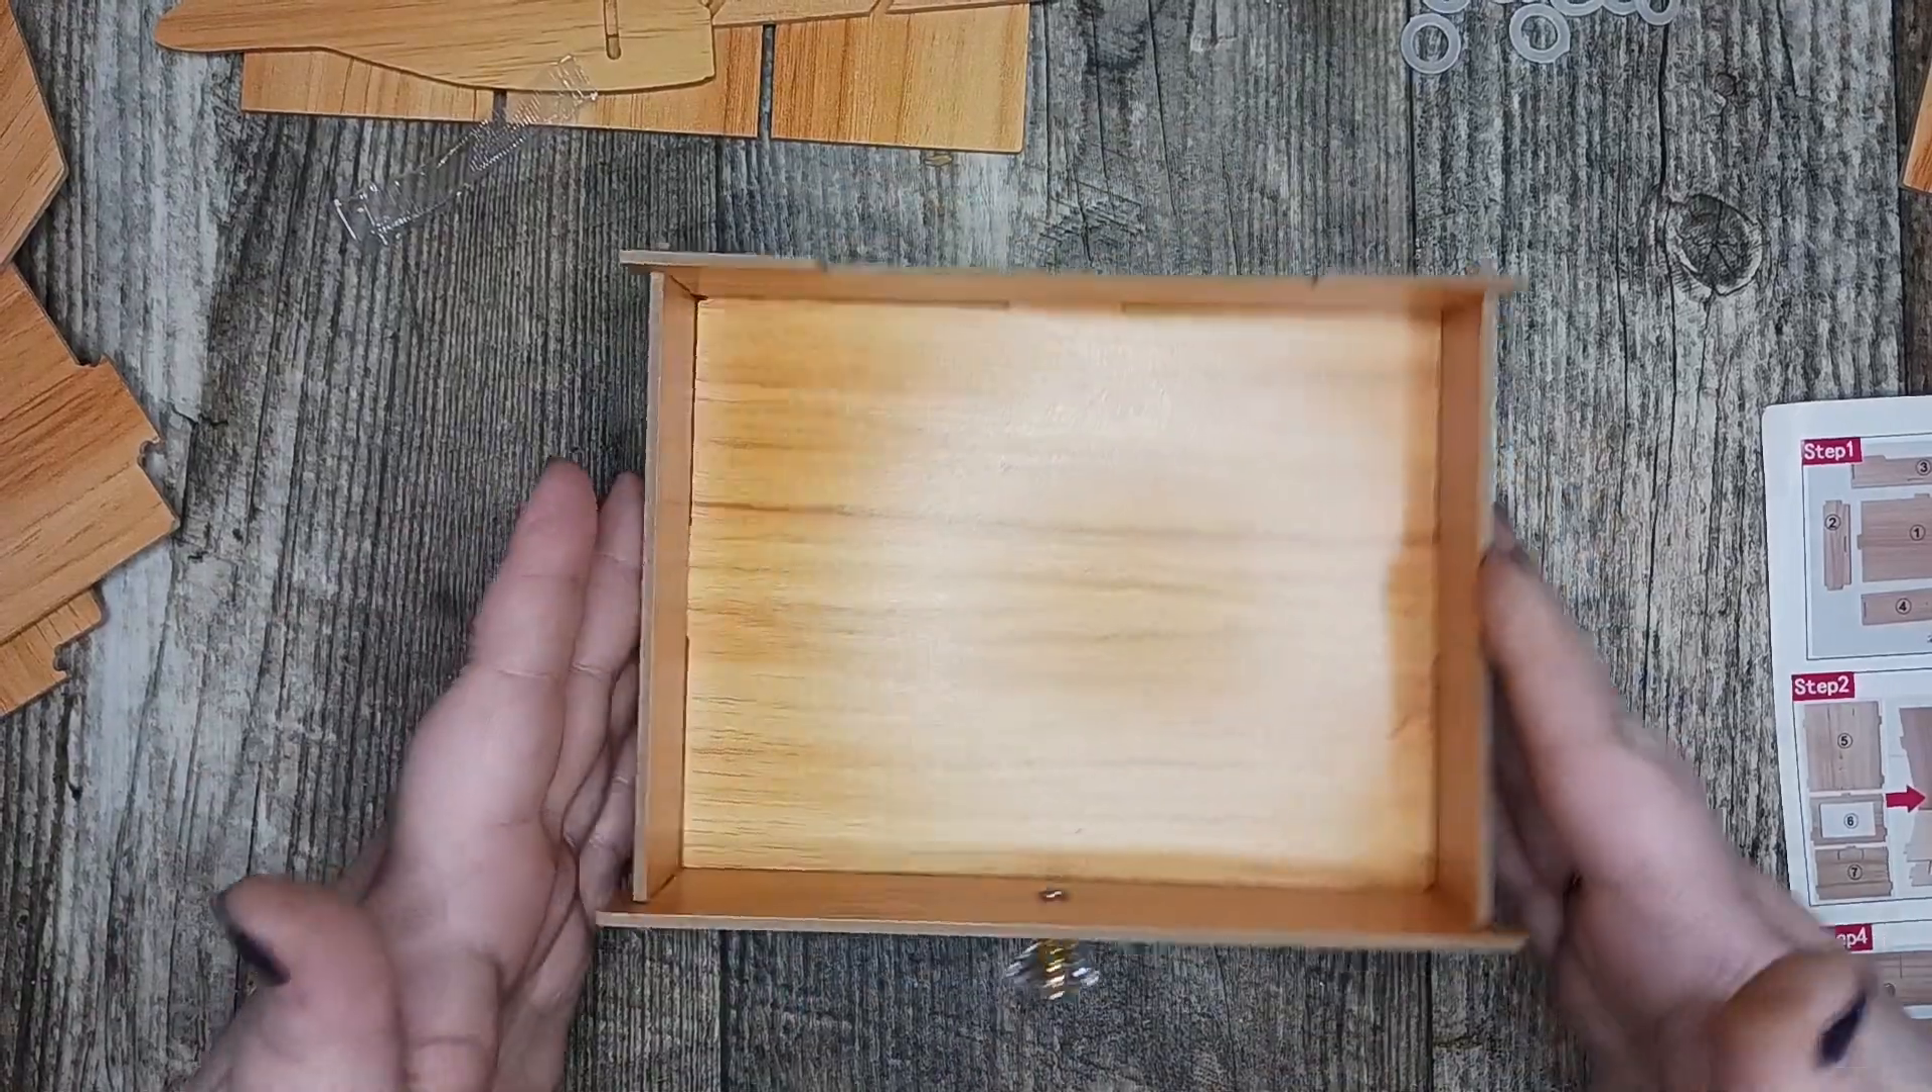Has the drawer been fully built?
Yes.